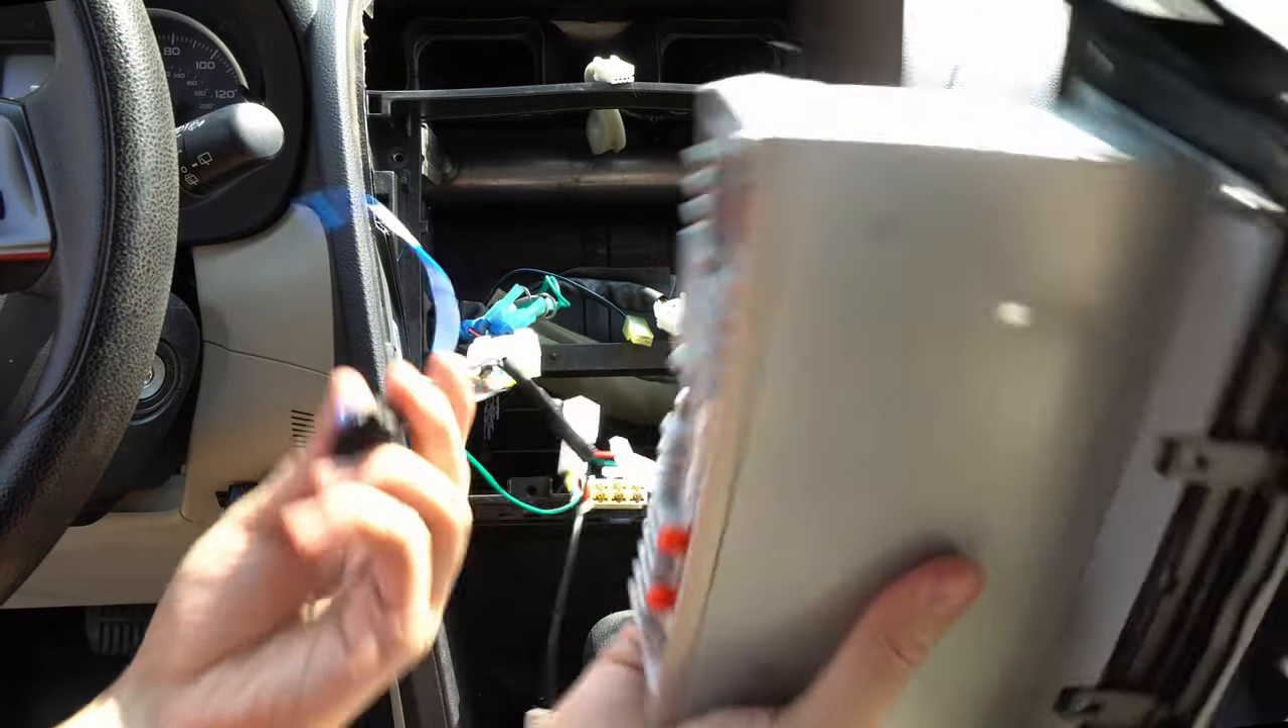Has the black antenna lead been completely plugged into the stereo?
No.